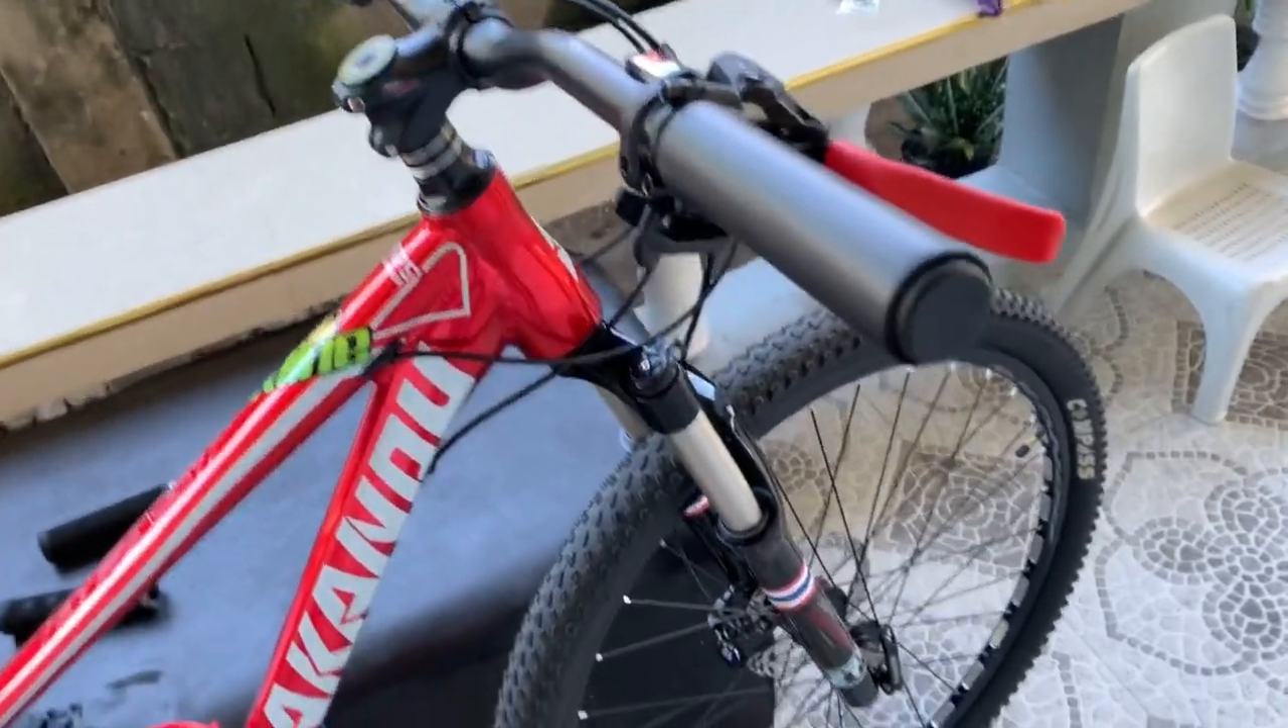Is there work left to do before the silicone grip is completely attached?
No.